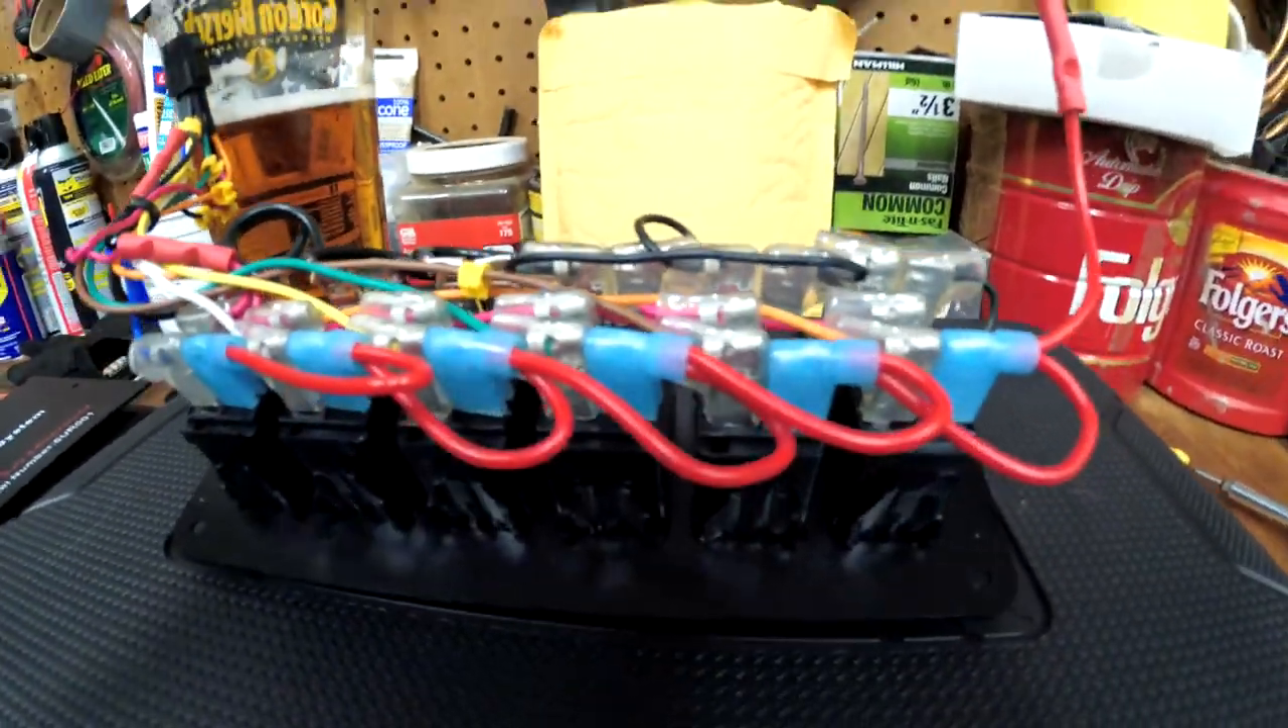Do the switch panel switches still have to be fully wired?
No.